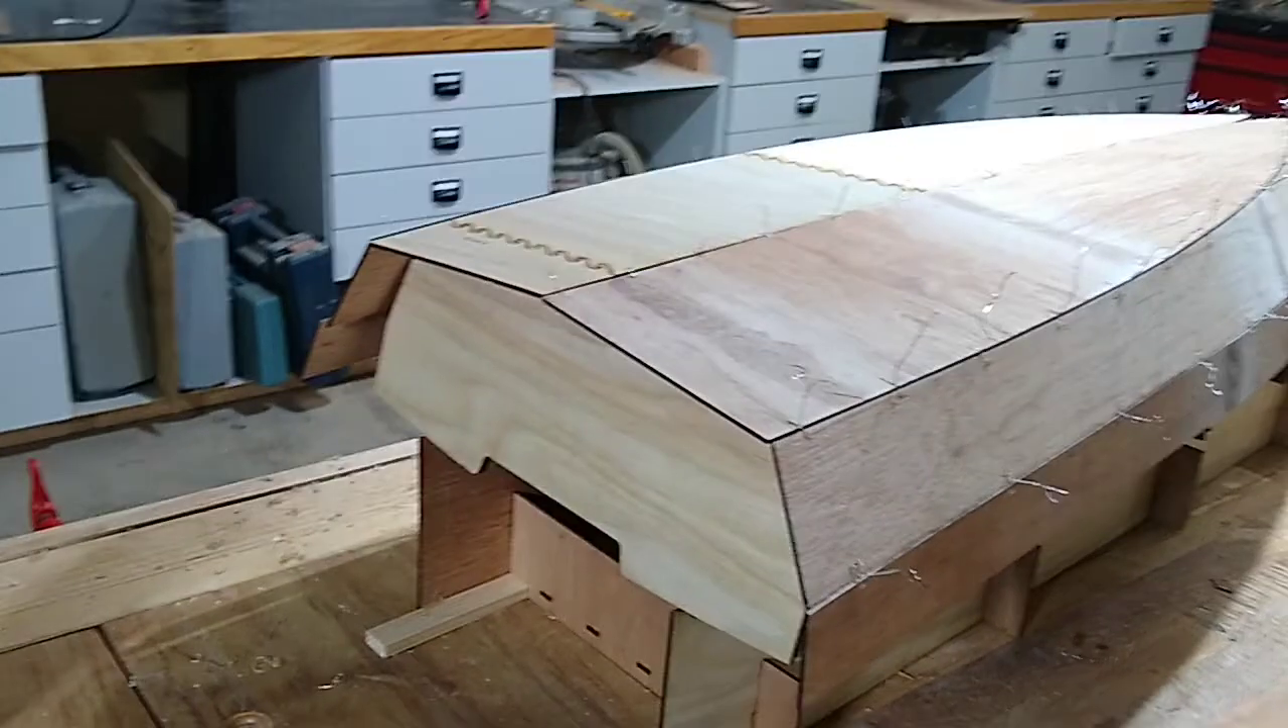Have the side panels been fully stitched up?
Yes.